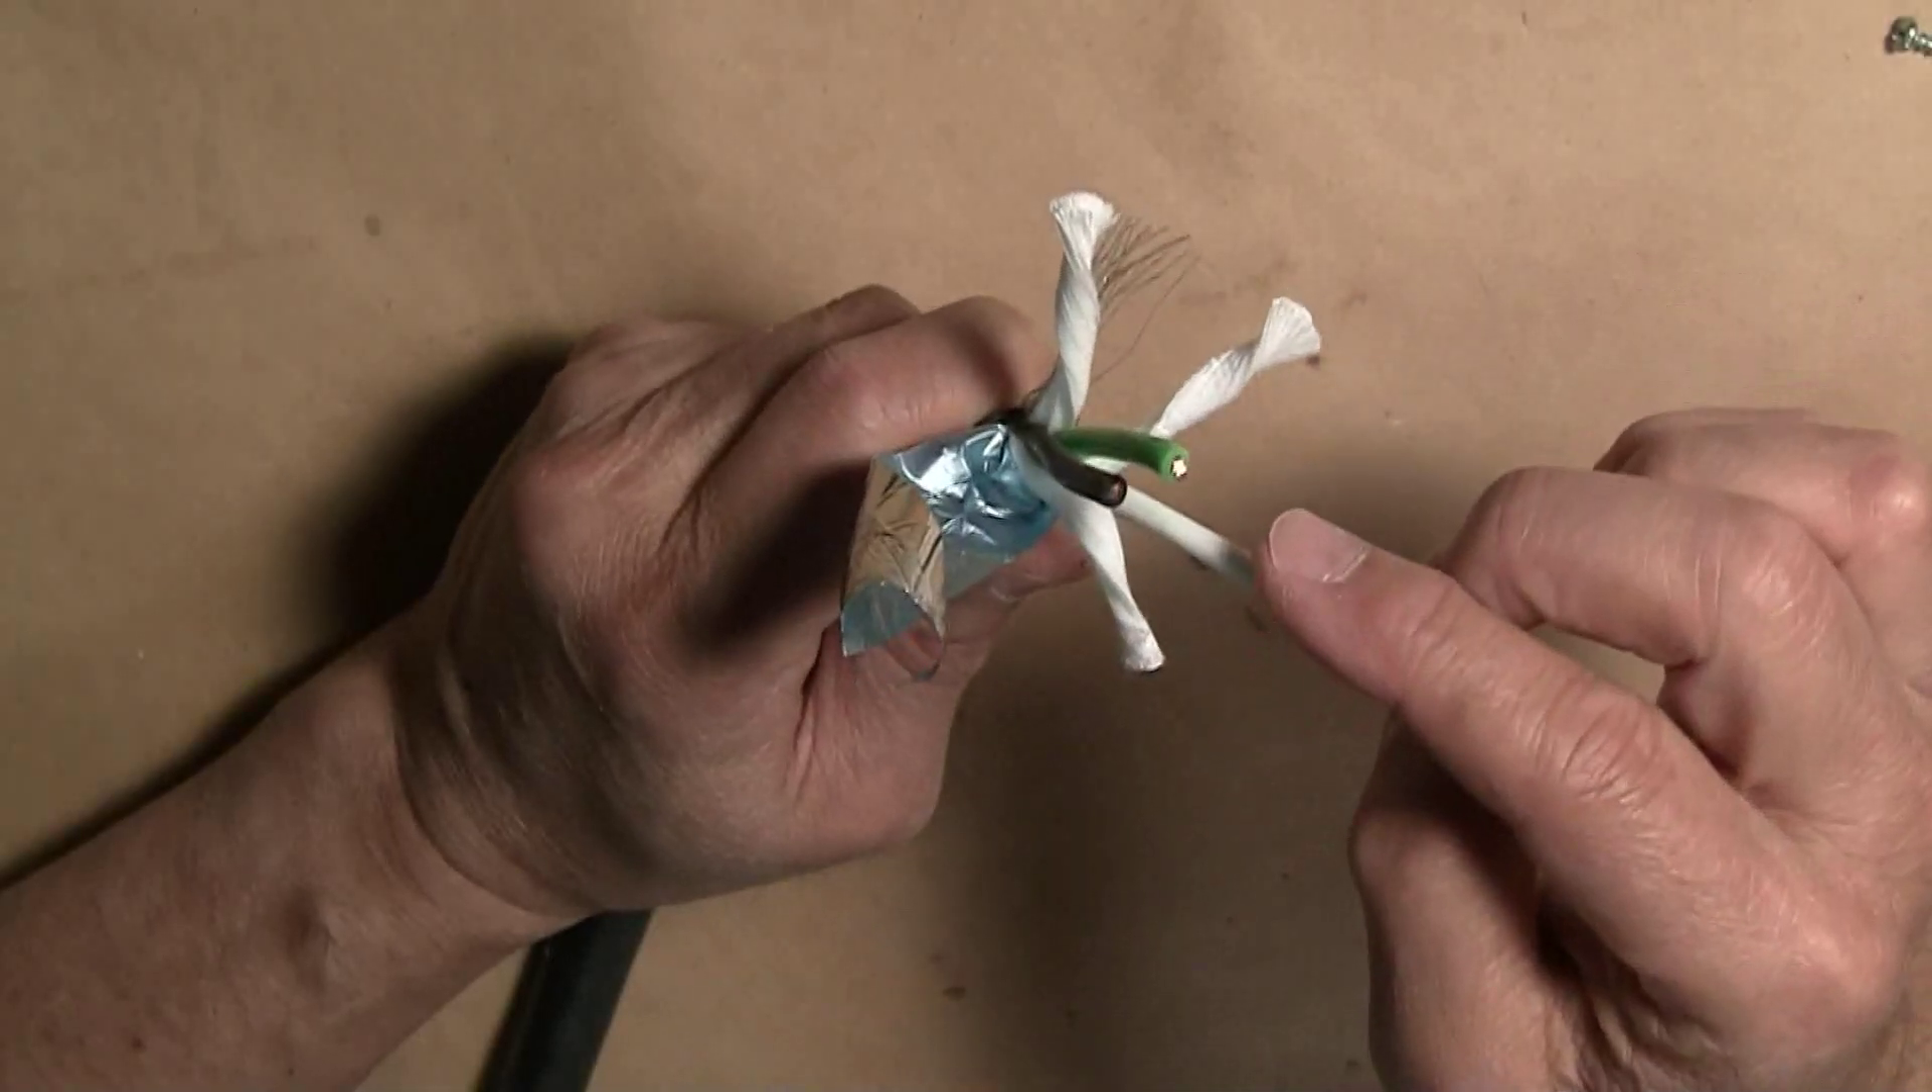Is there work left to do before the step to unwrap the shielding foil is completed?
No.